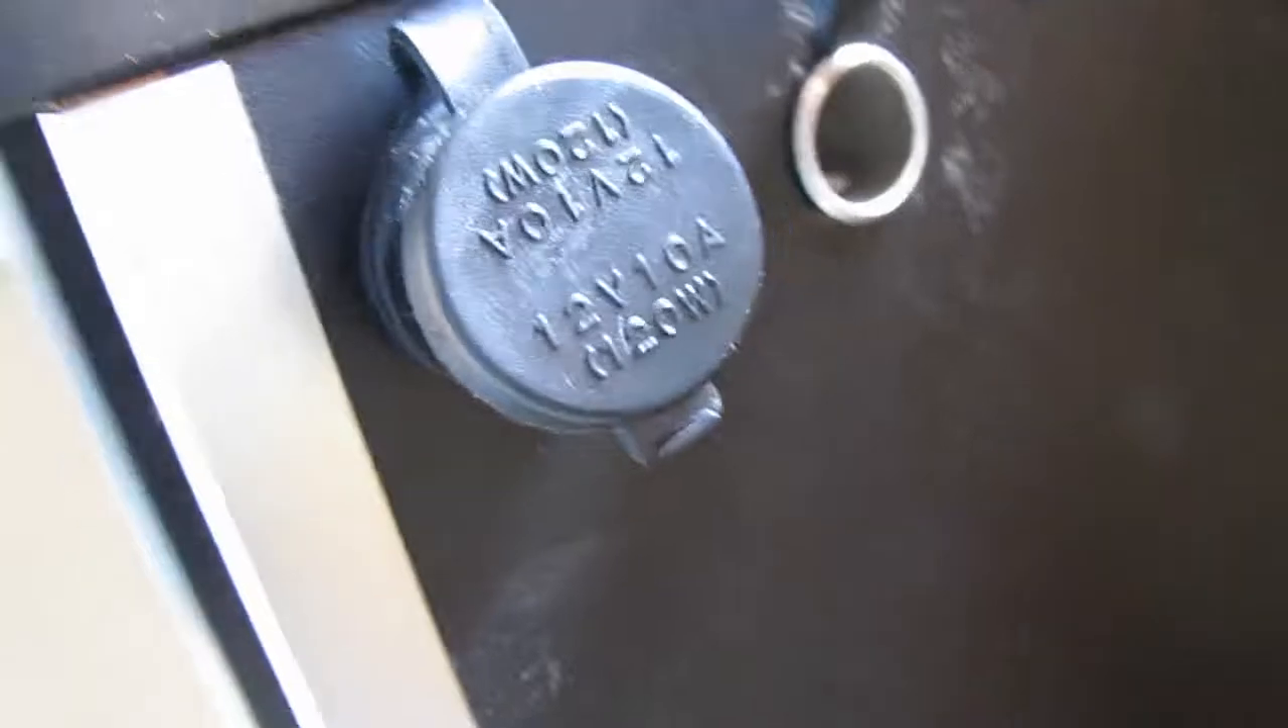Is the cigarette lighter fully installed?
Yes.